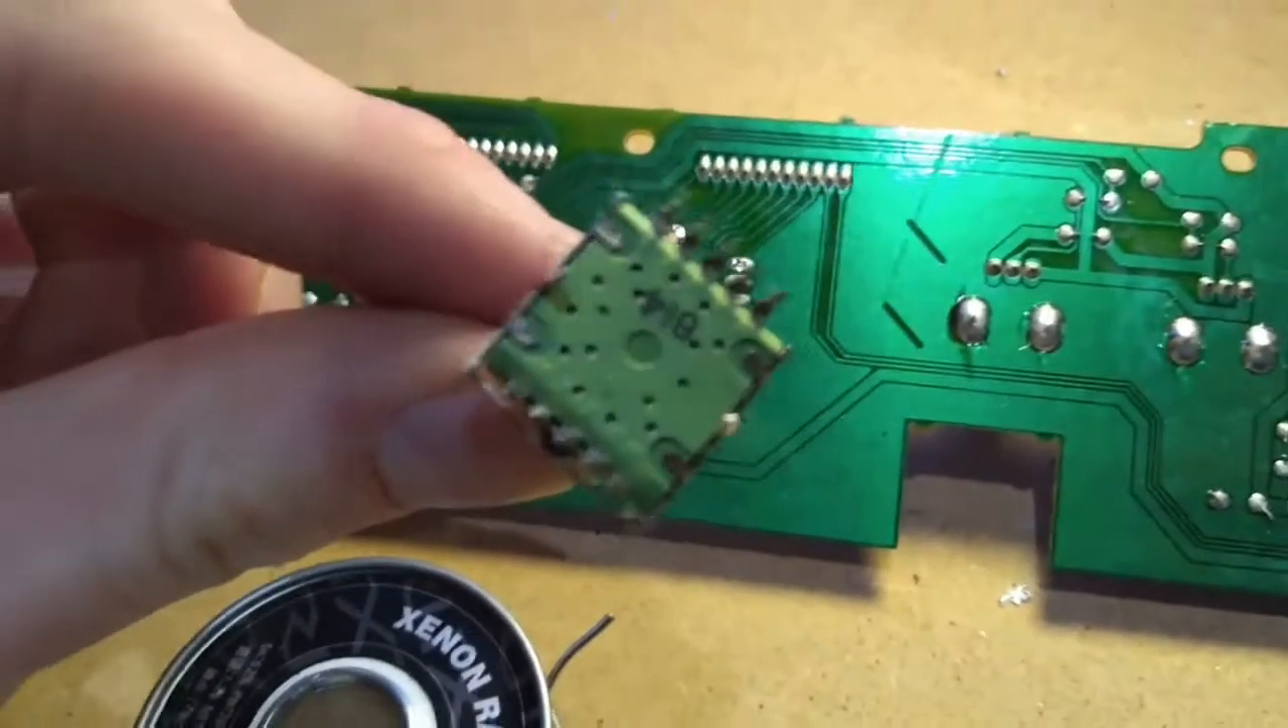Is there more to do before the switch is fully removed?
No.